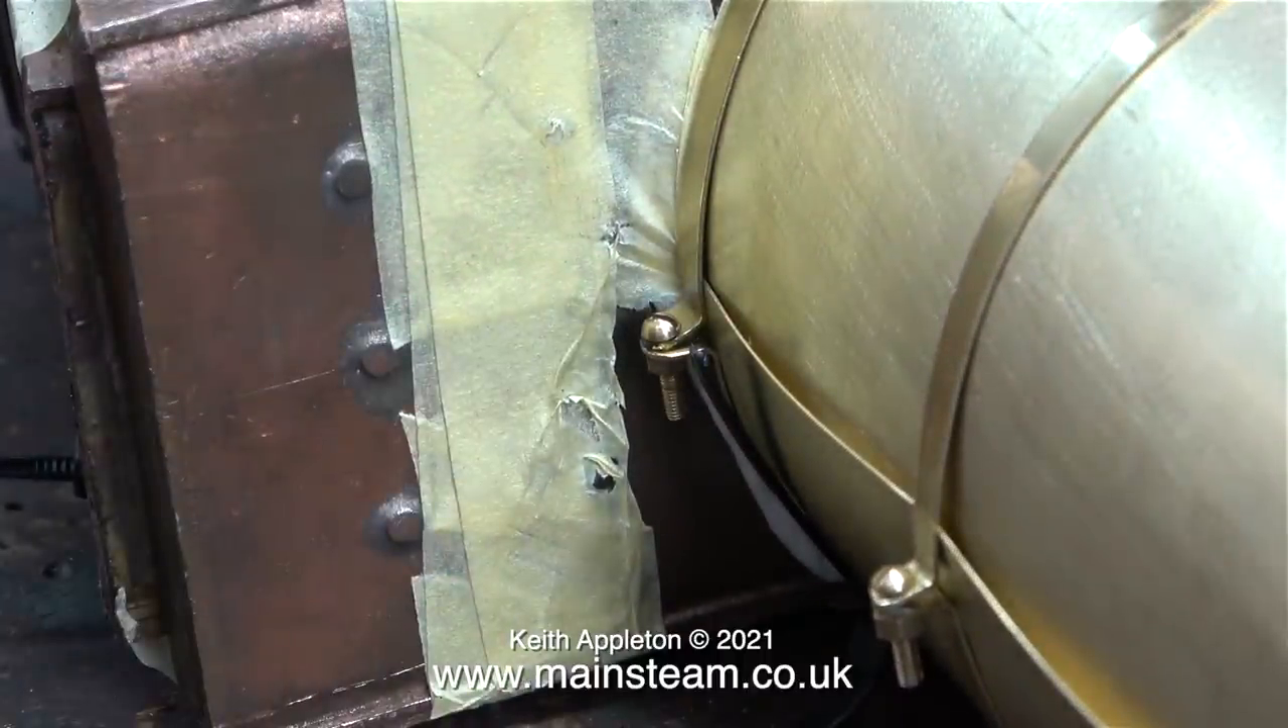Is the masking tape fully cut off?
No.